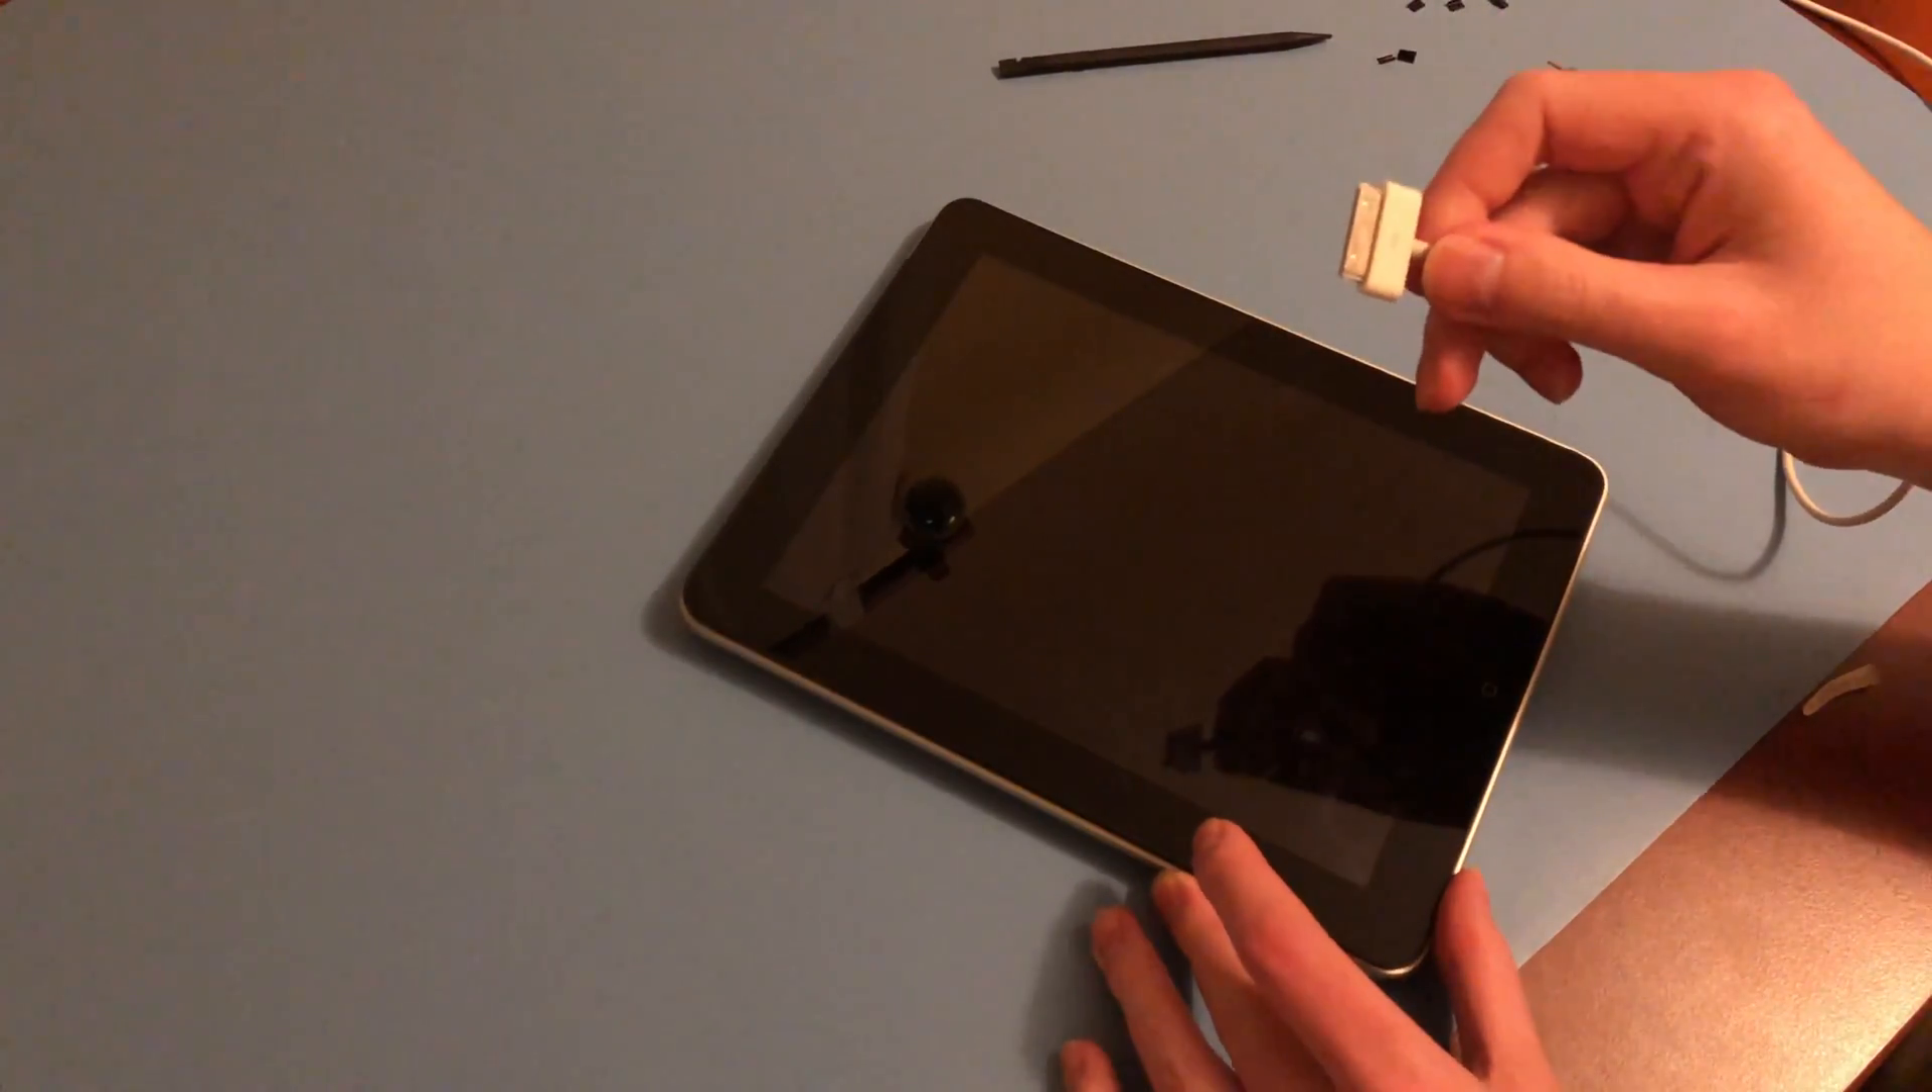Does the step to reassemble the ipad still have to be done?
No.